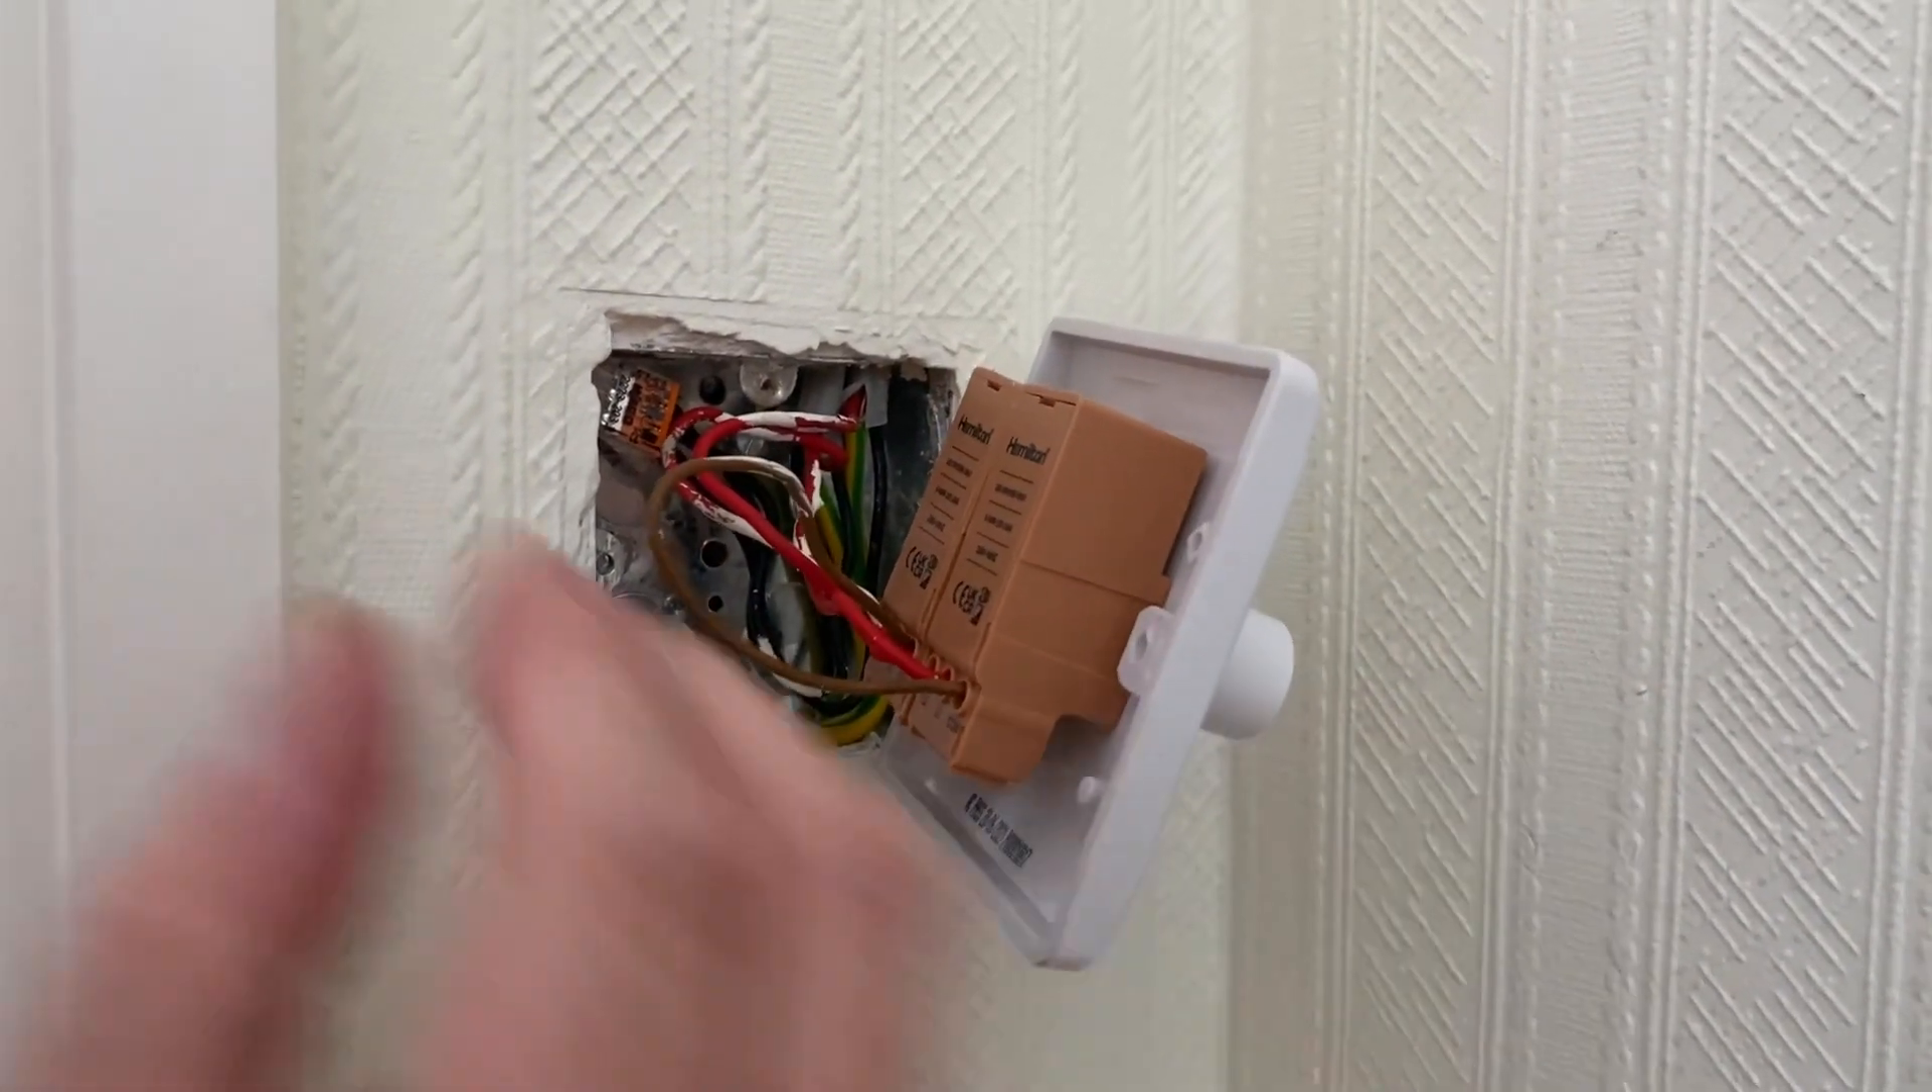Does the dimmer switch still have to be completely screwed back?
Yes.